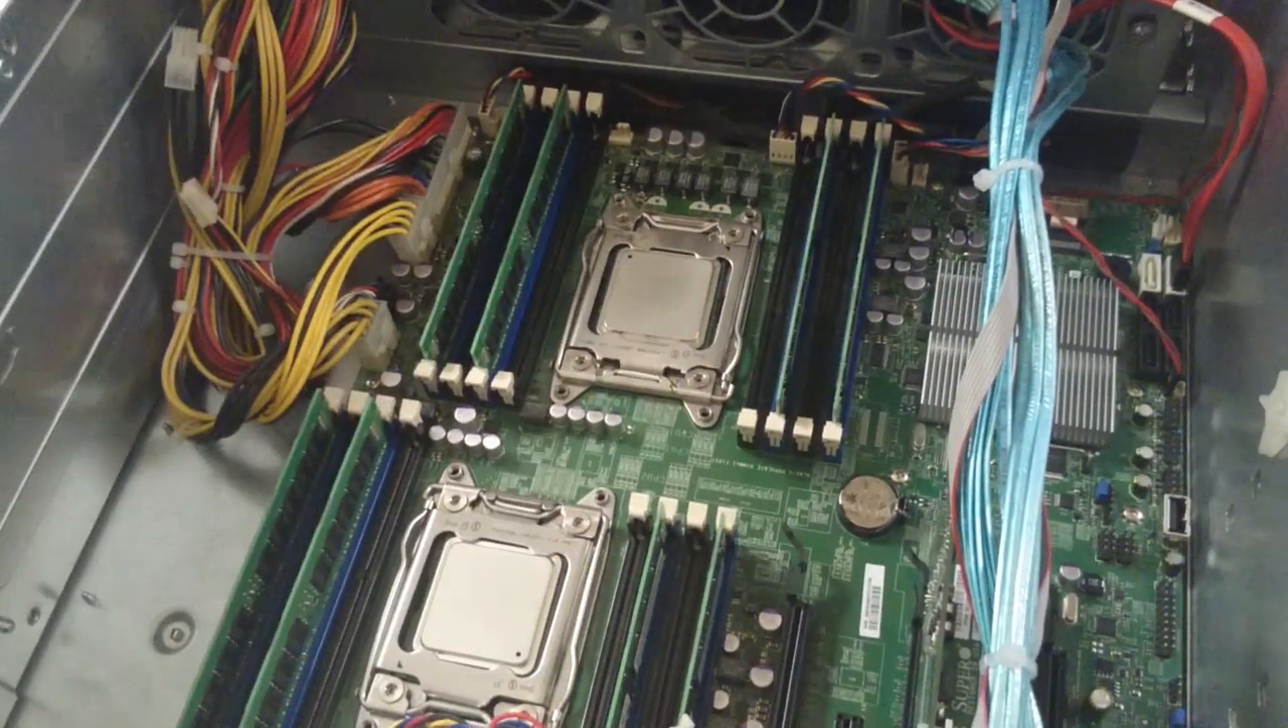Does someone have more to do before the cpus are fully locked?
No.